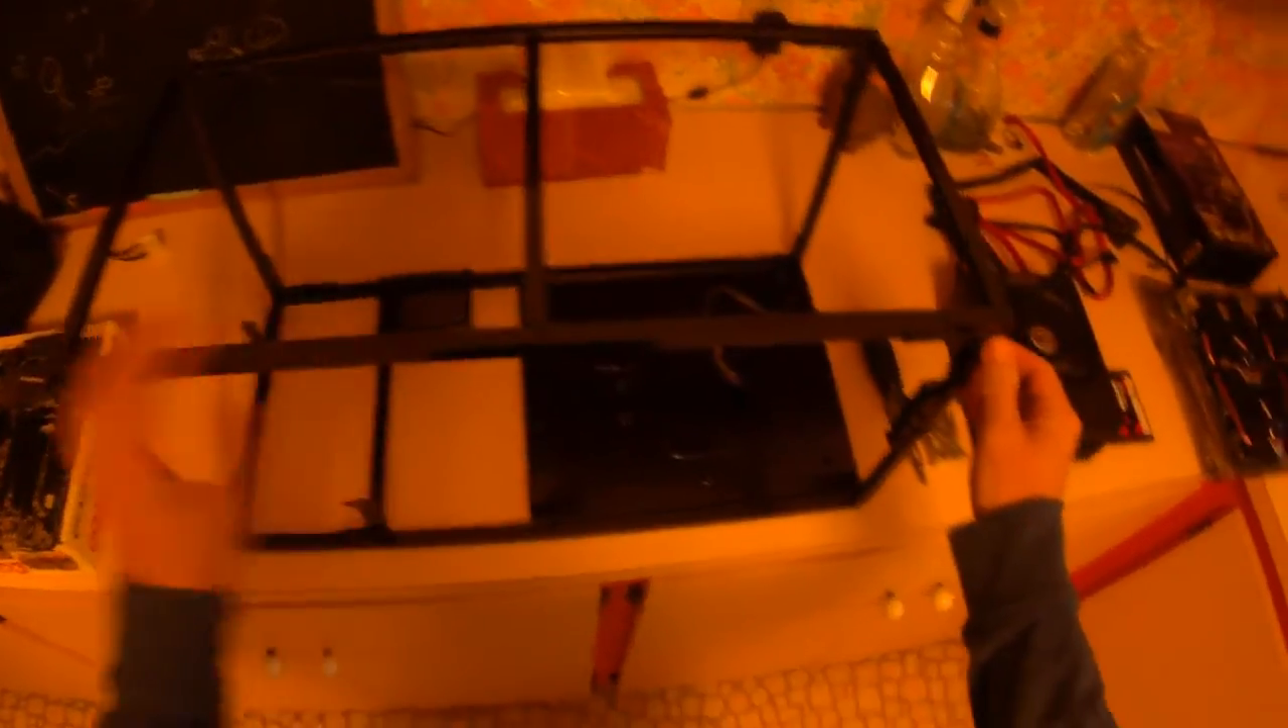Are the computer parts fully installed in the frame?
No.